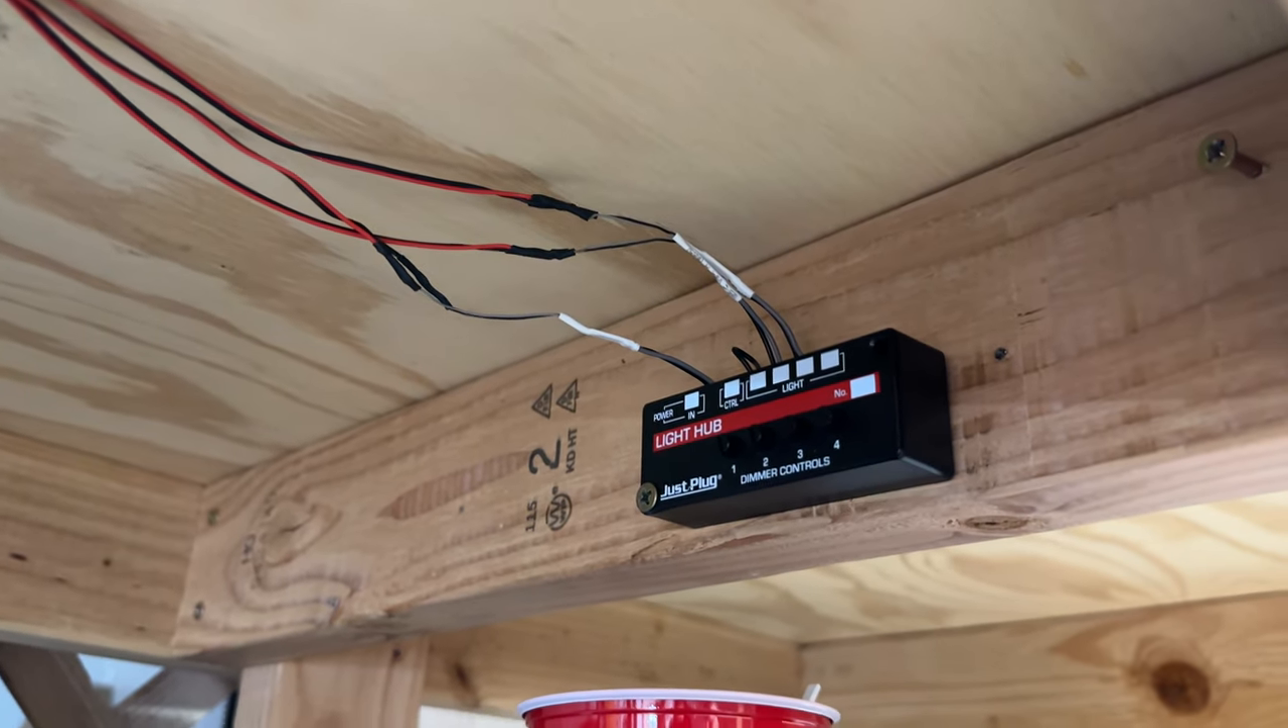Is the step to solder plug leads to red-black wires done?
Yes.